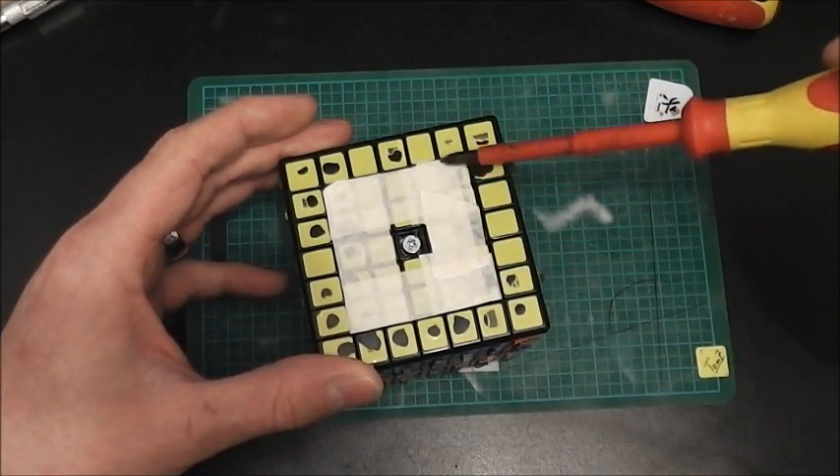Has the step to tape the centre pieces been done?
Yes.